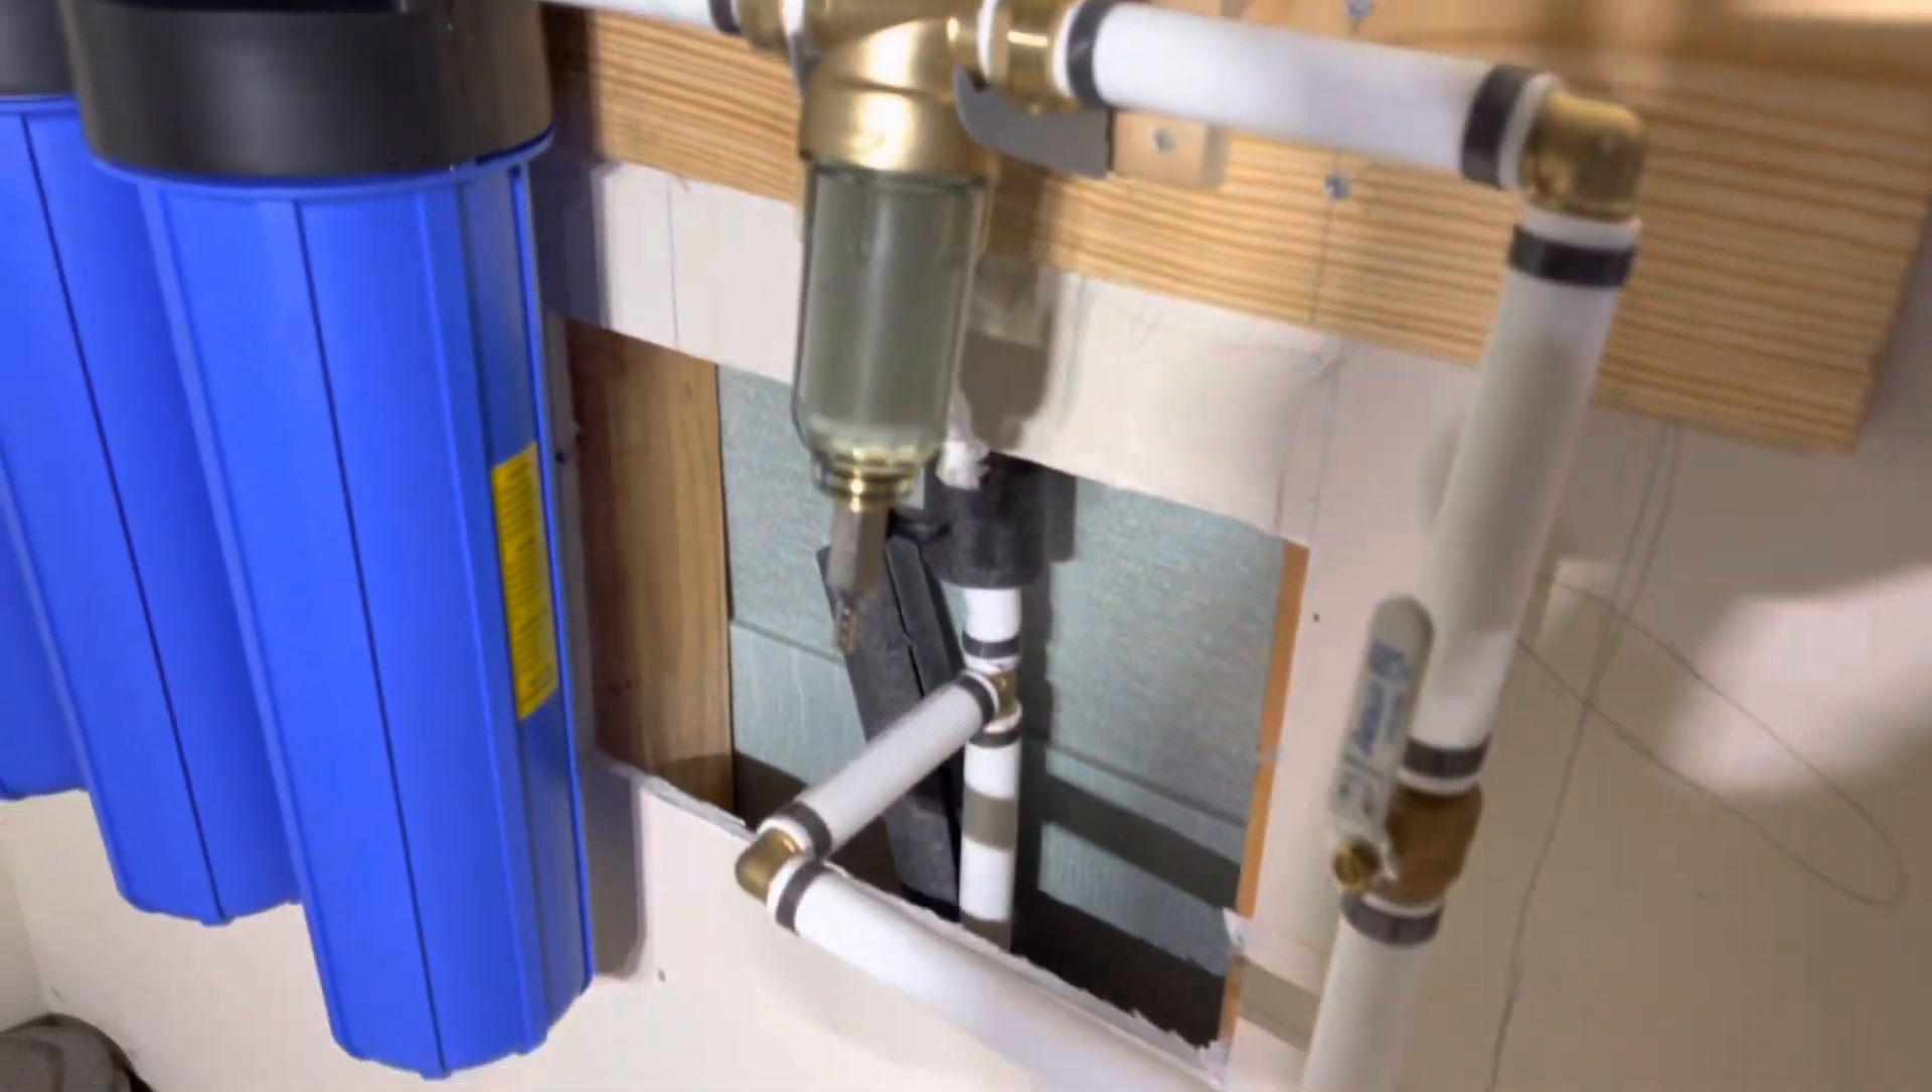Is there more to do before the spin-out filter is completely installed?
No.